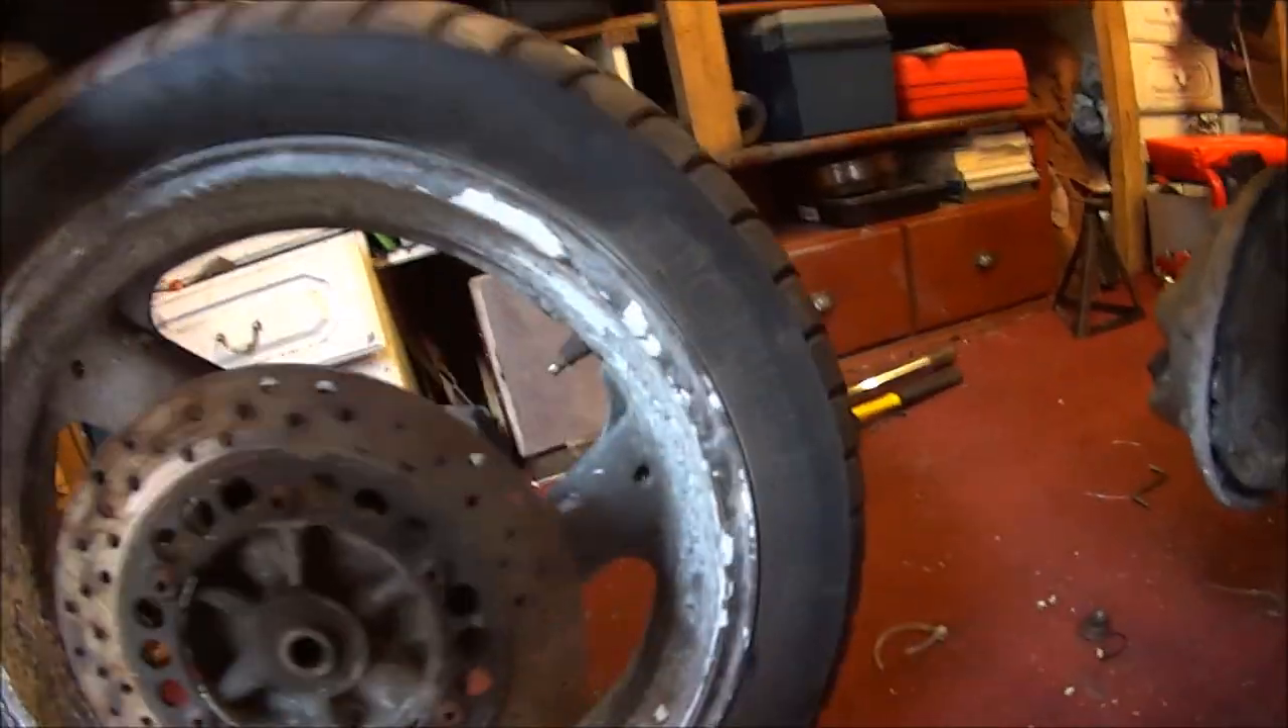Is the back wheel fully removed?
Yes.